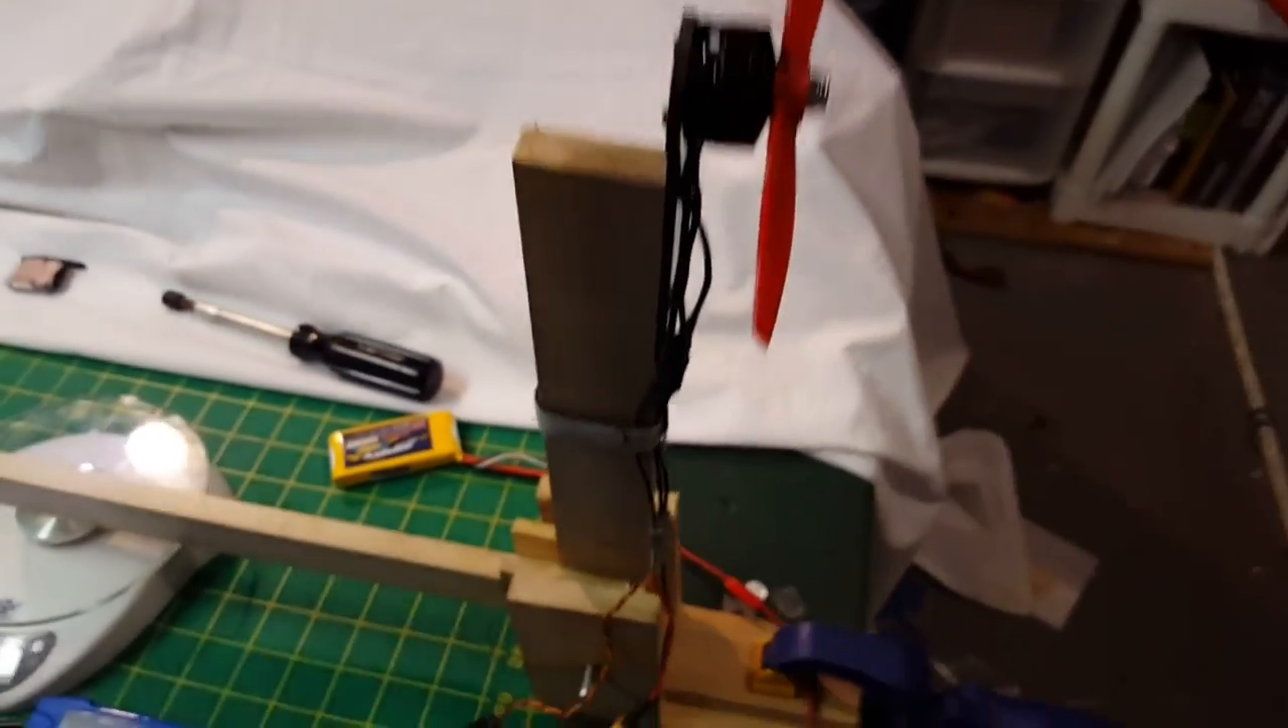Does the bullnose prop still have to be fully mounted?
No.